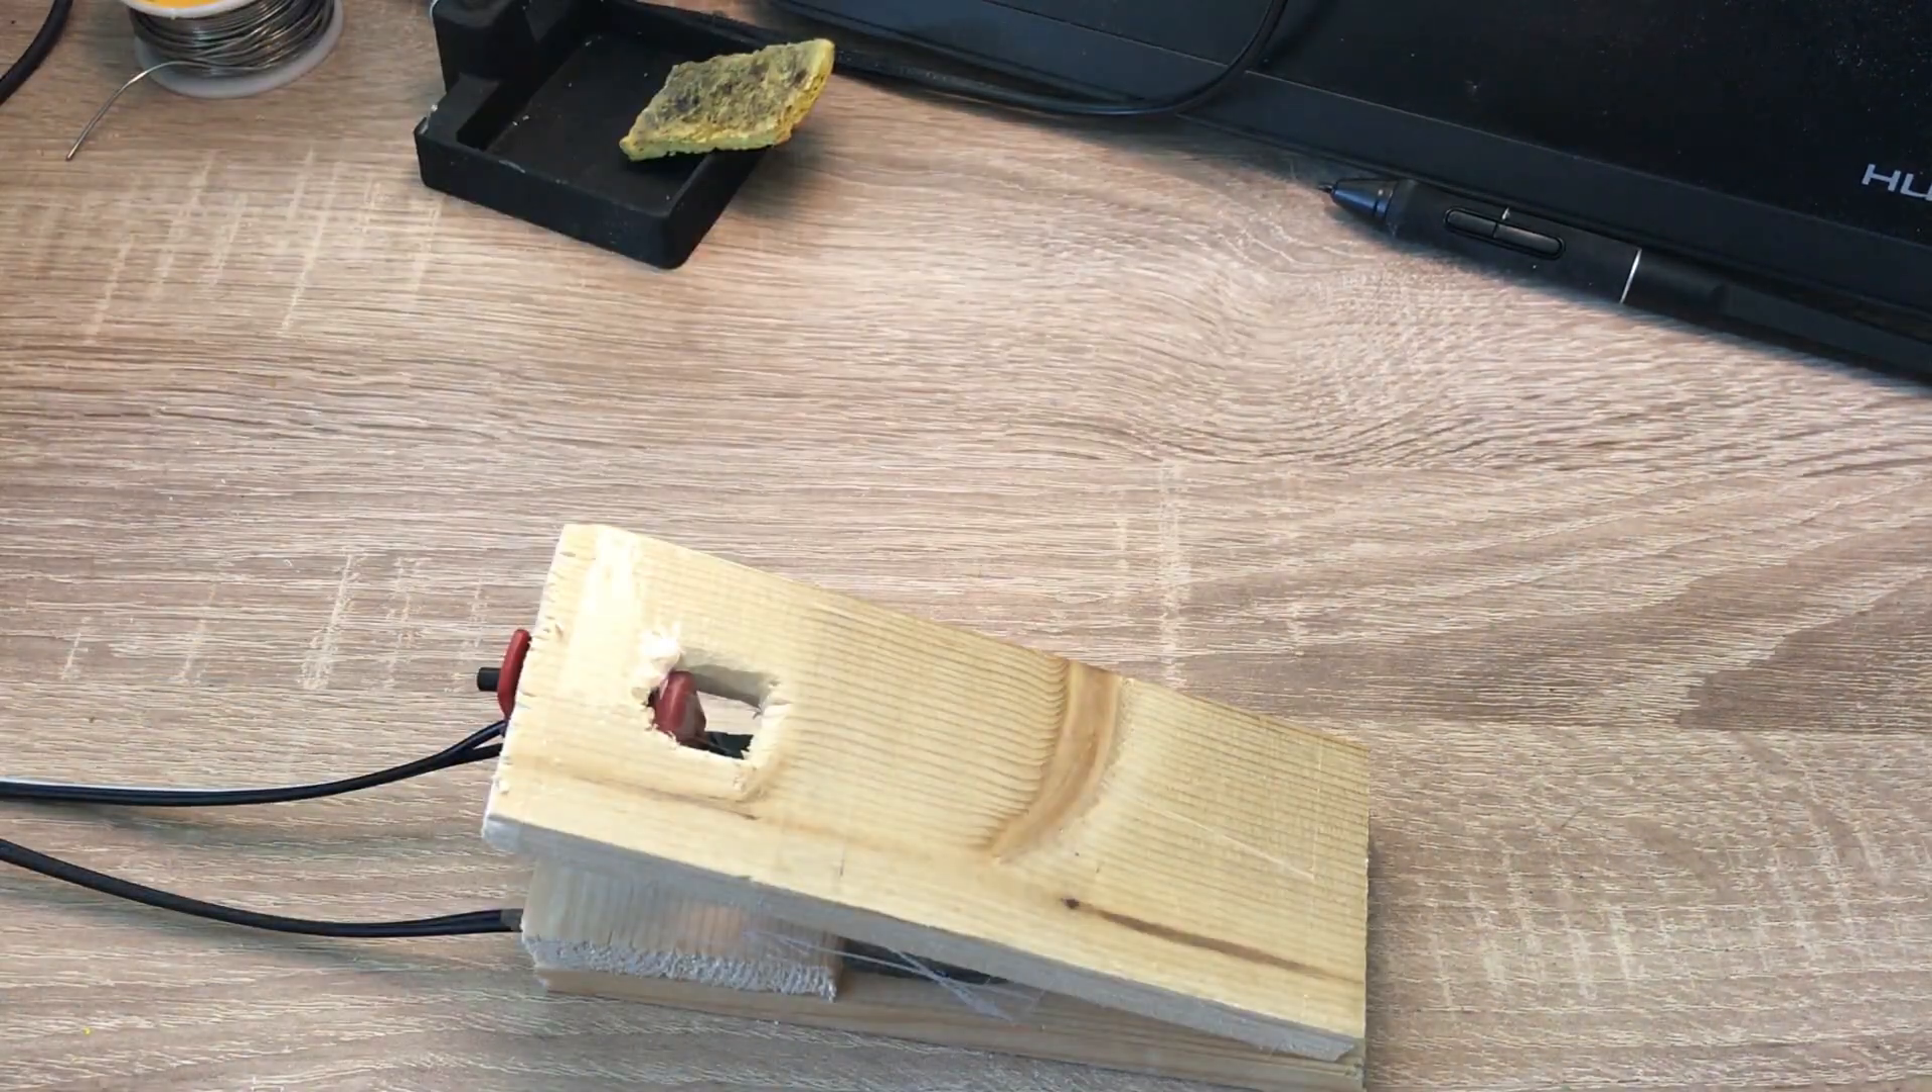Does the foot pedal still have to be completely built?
No.